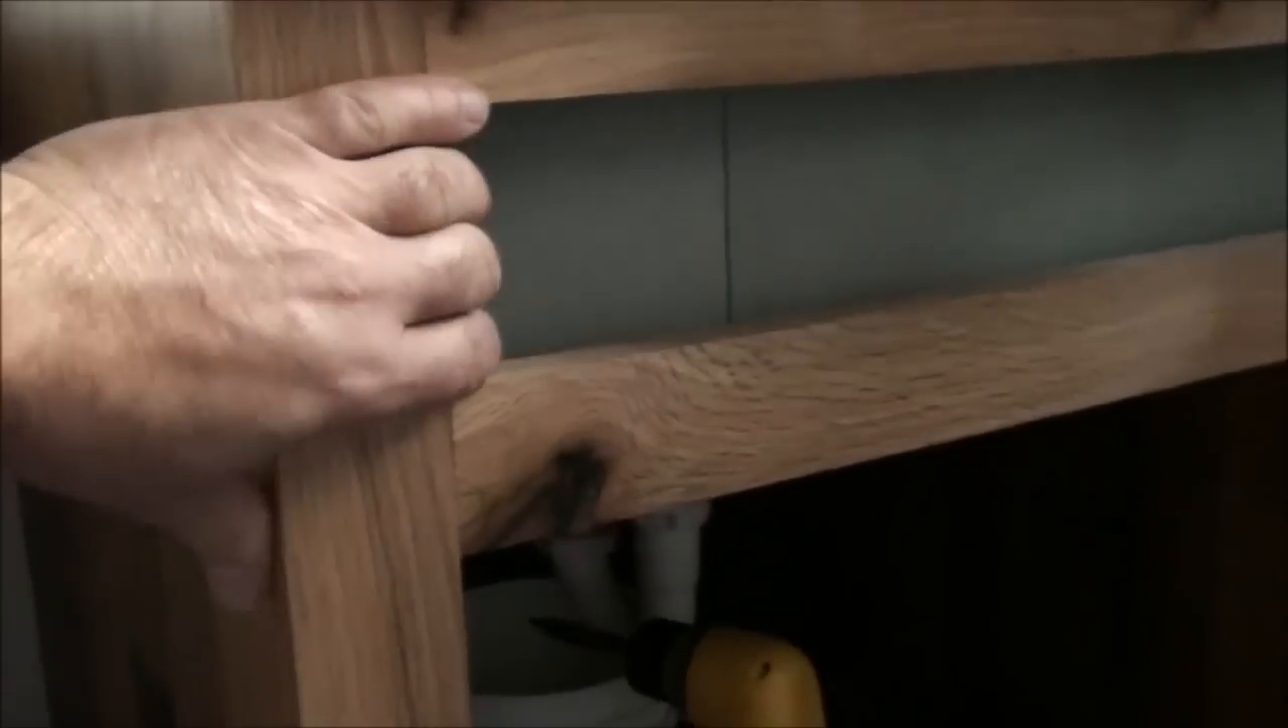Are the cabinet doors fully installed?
No.